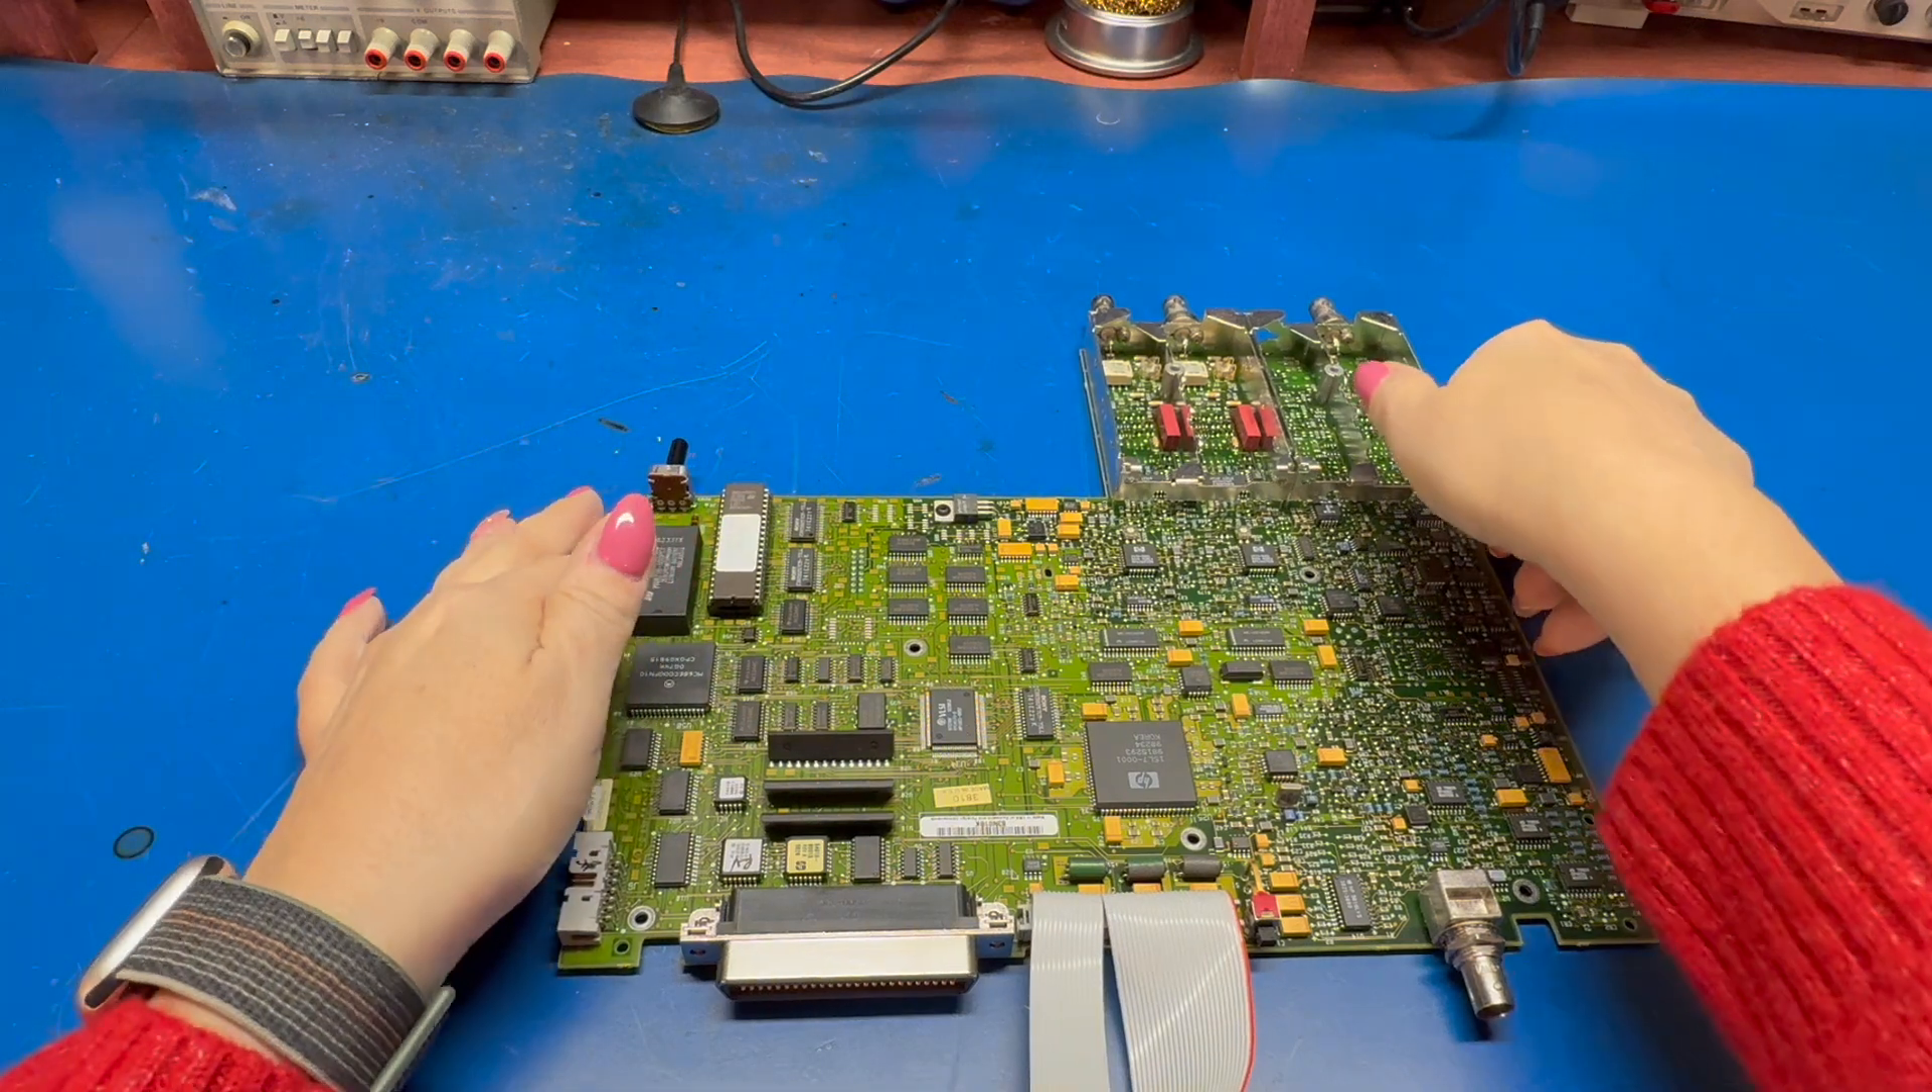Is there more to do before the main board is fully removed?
No.